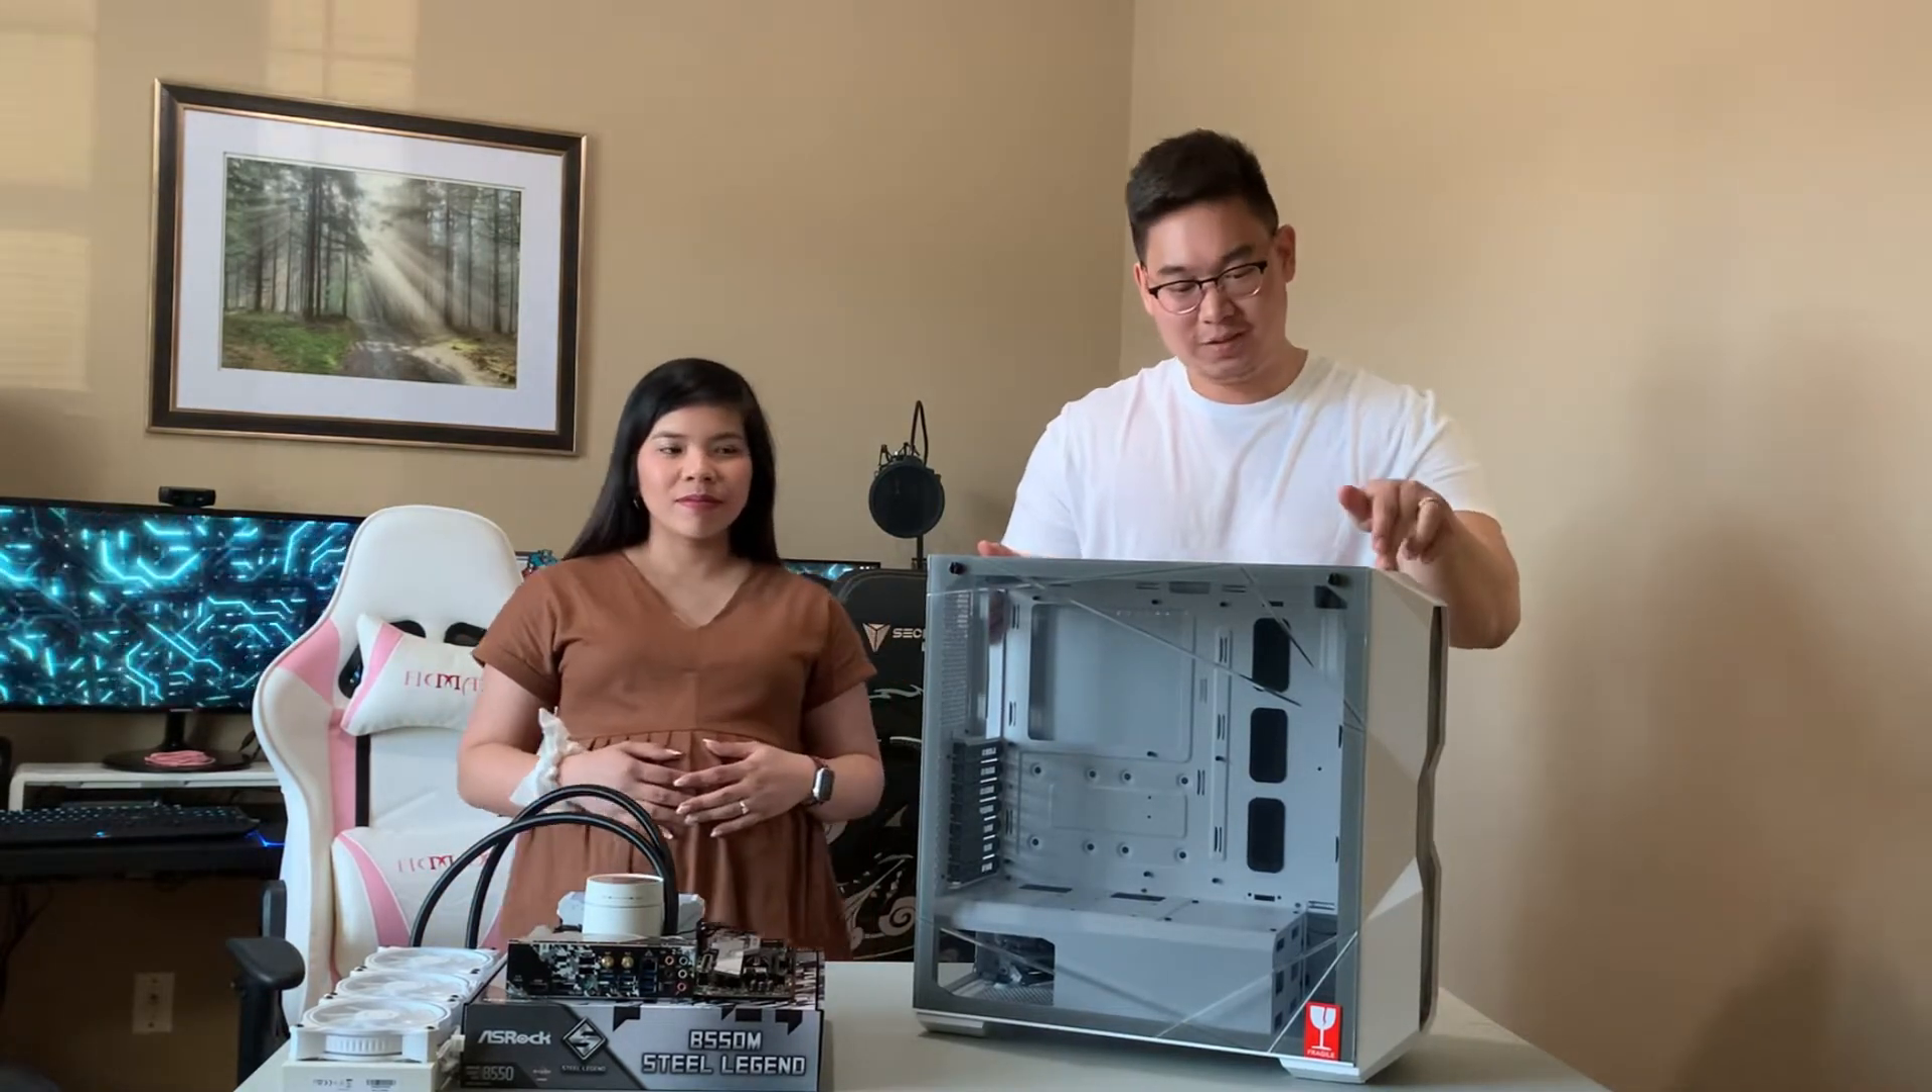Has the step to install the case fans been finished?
No.